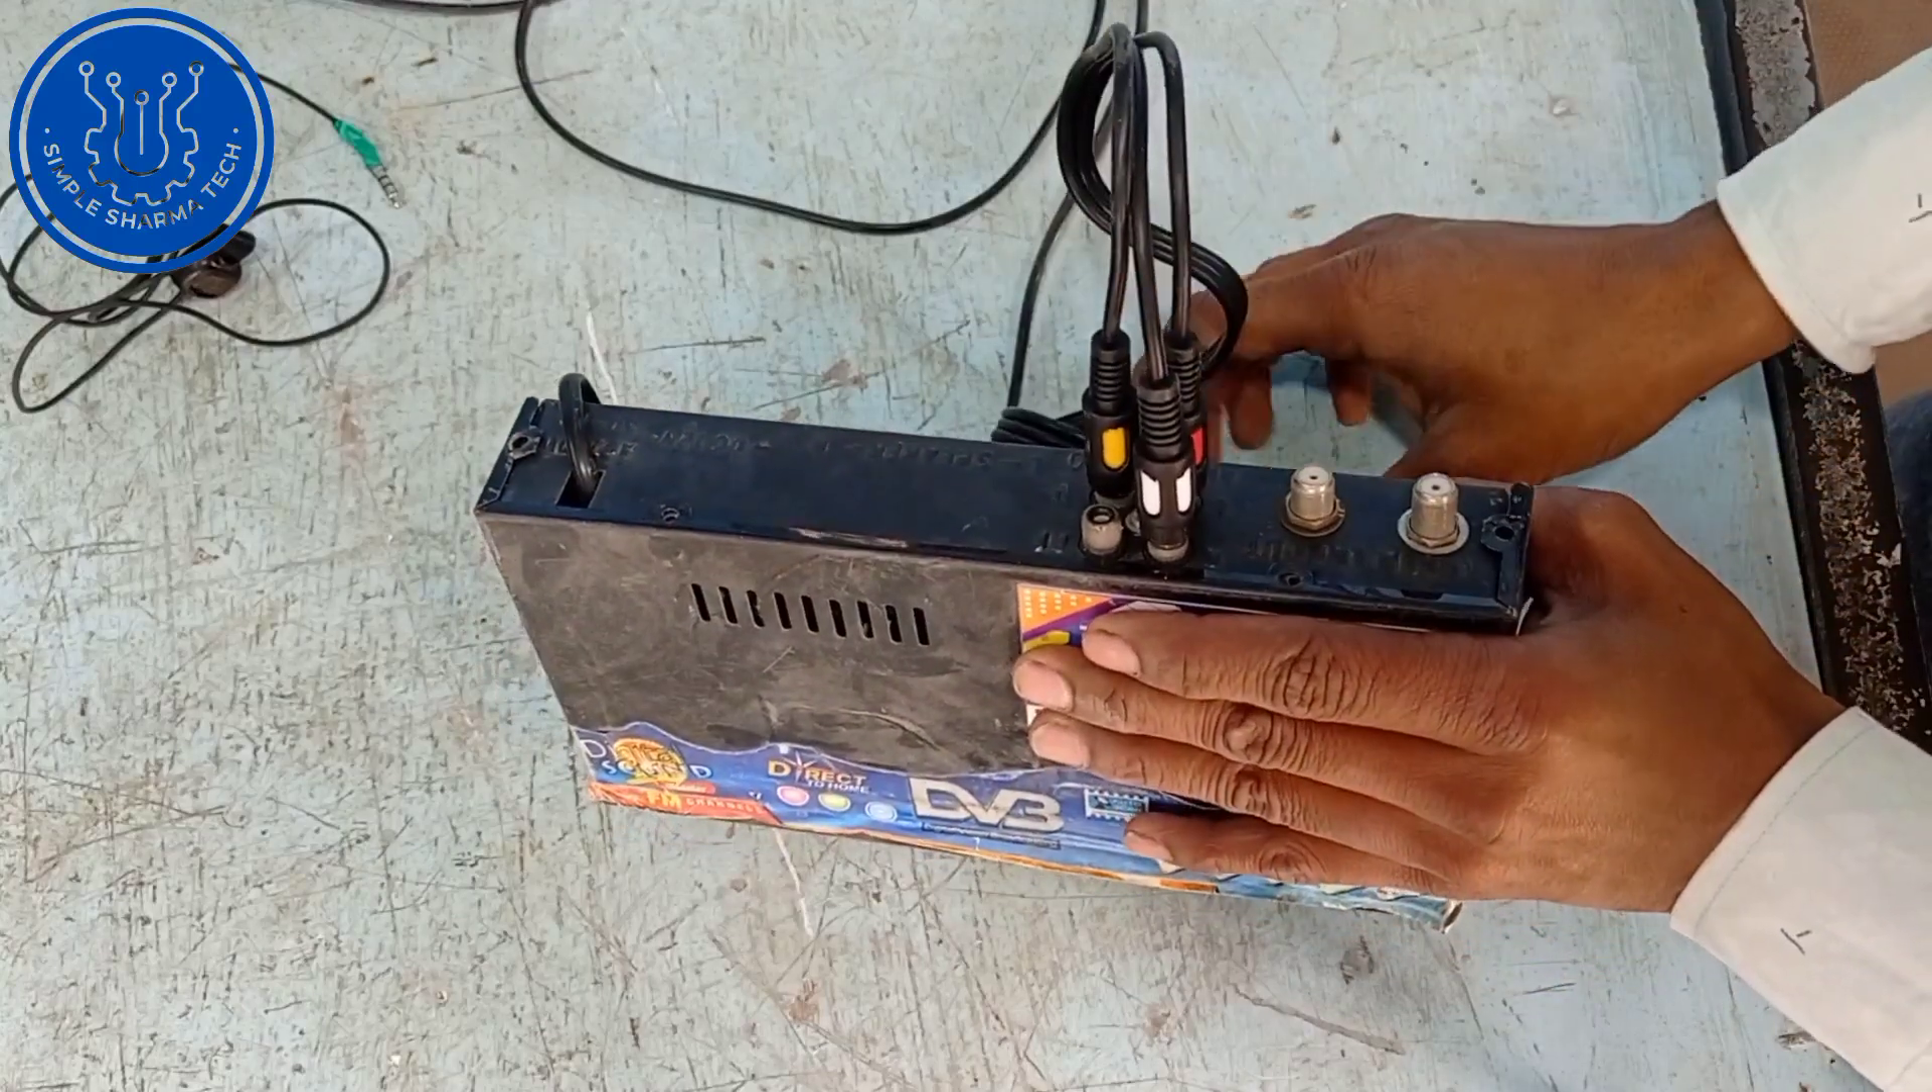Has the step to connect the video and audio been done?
Yes.